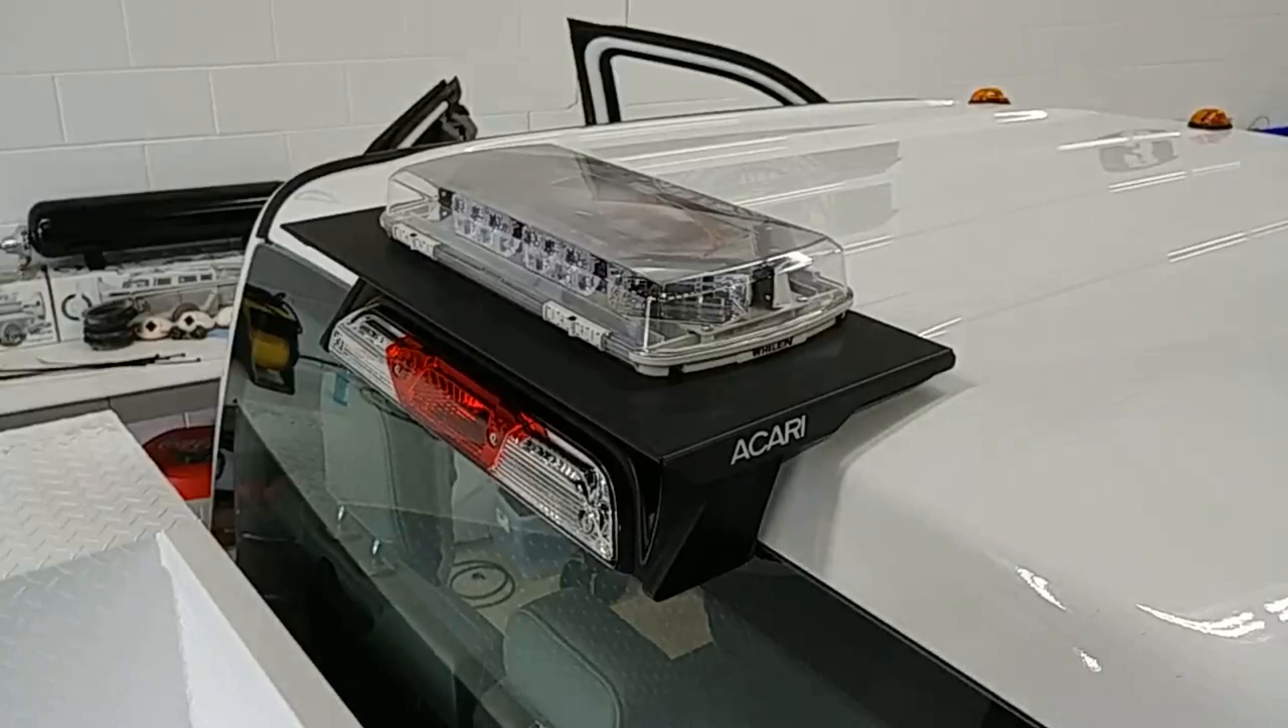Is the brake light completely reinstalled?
Yes.